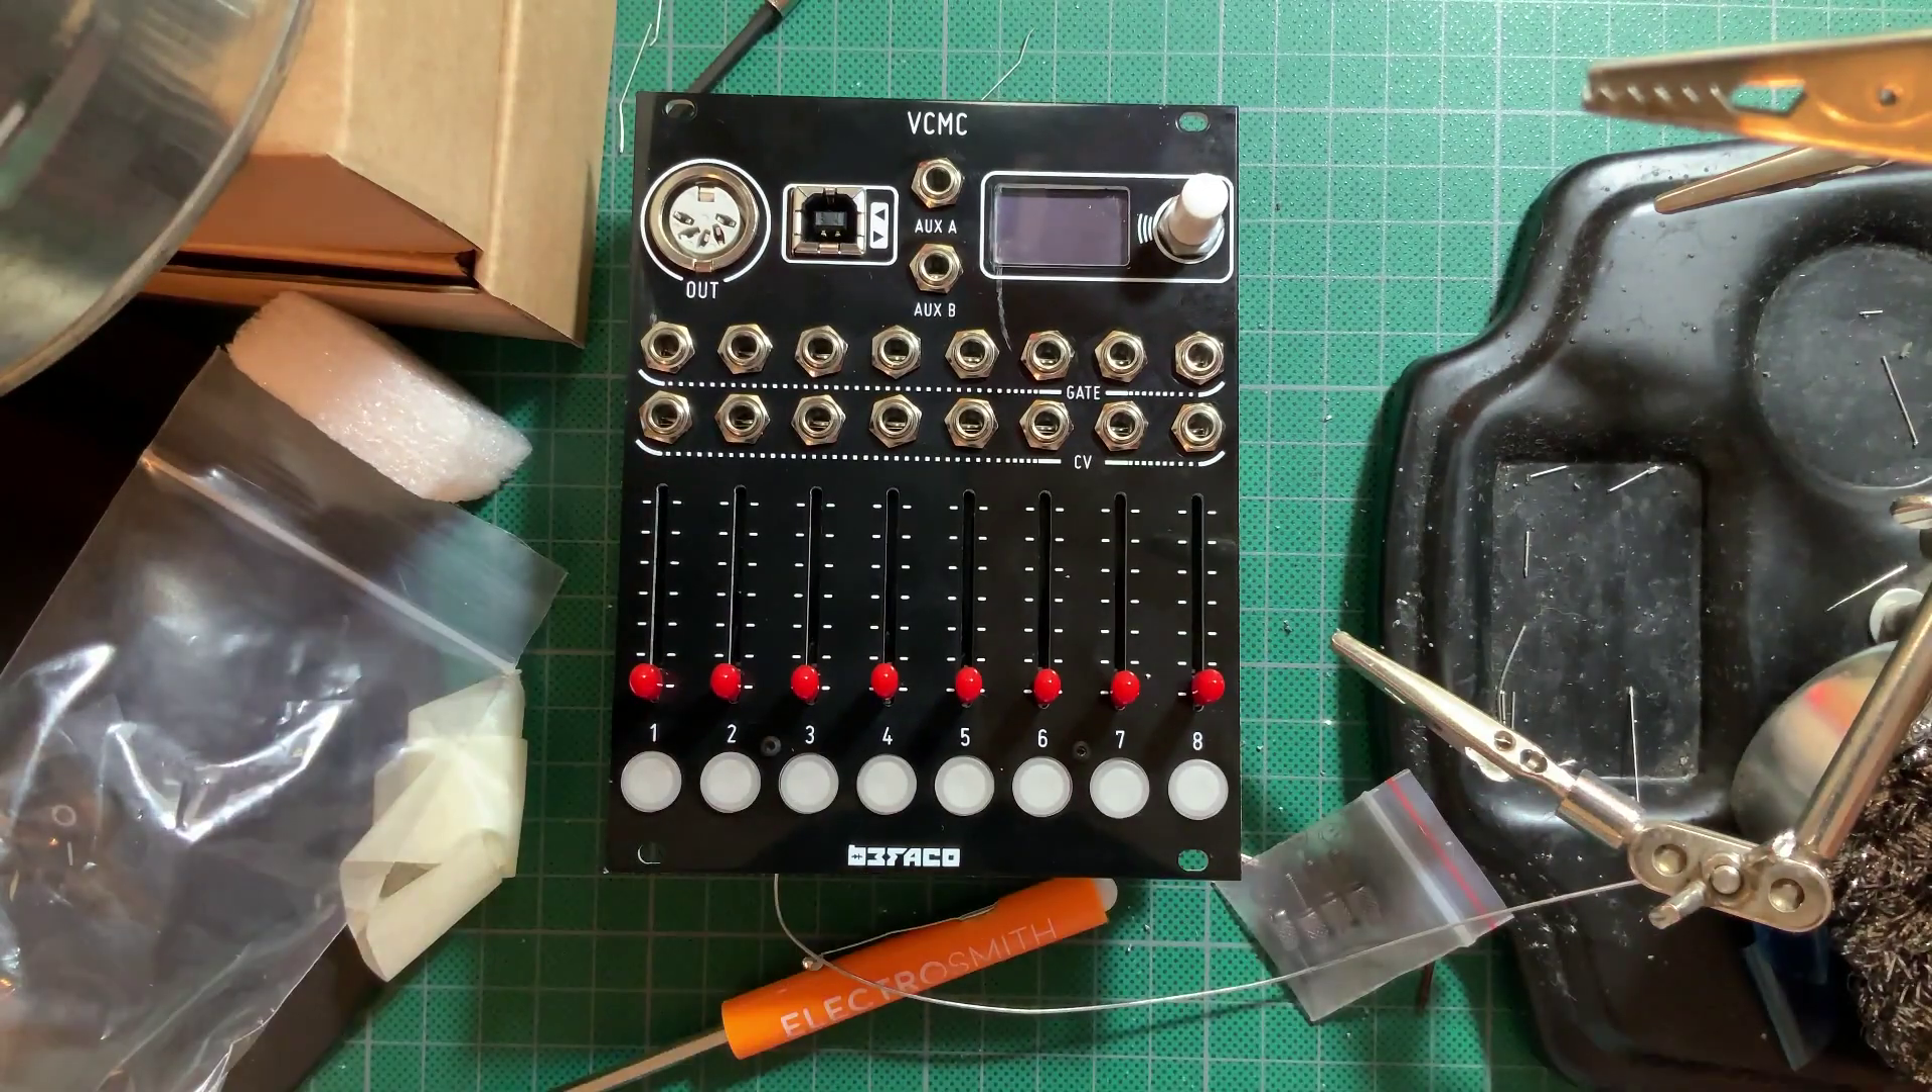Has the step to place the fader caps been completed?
Yes.